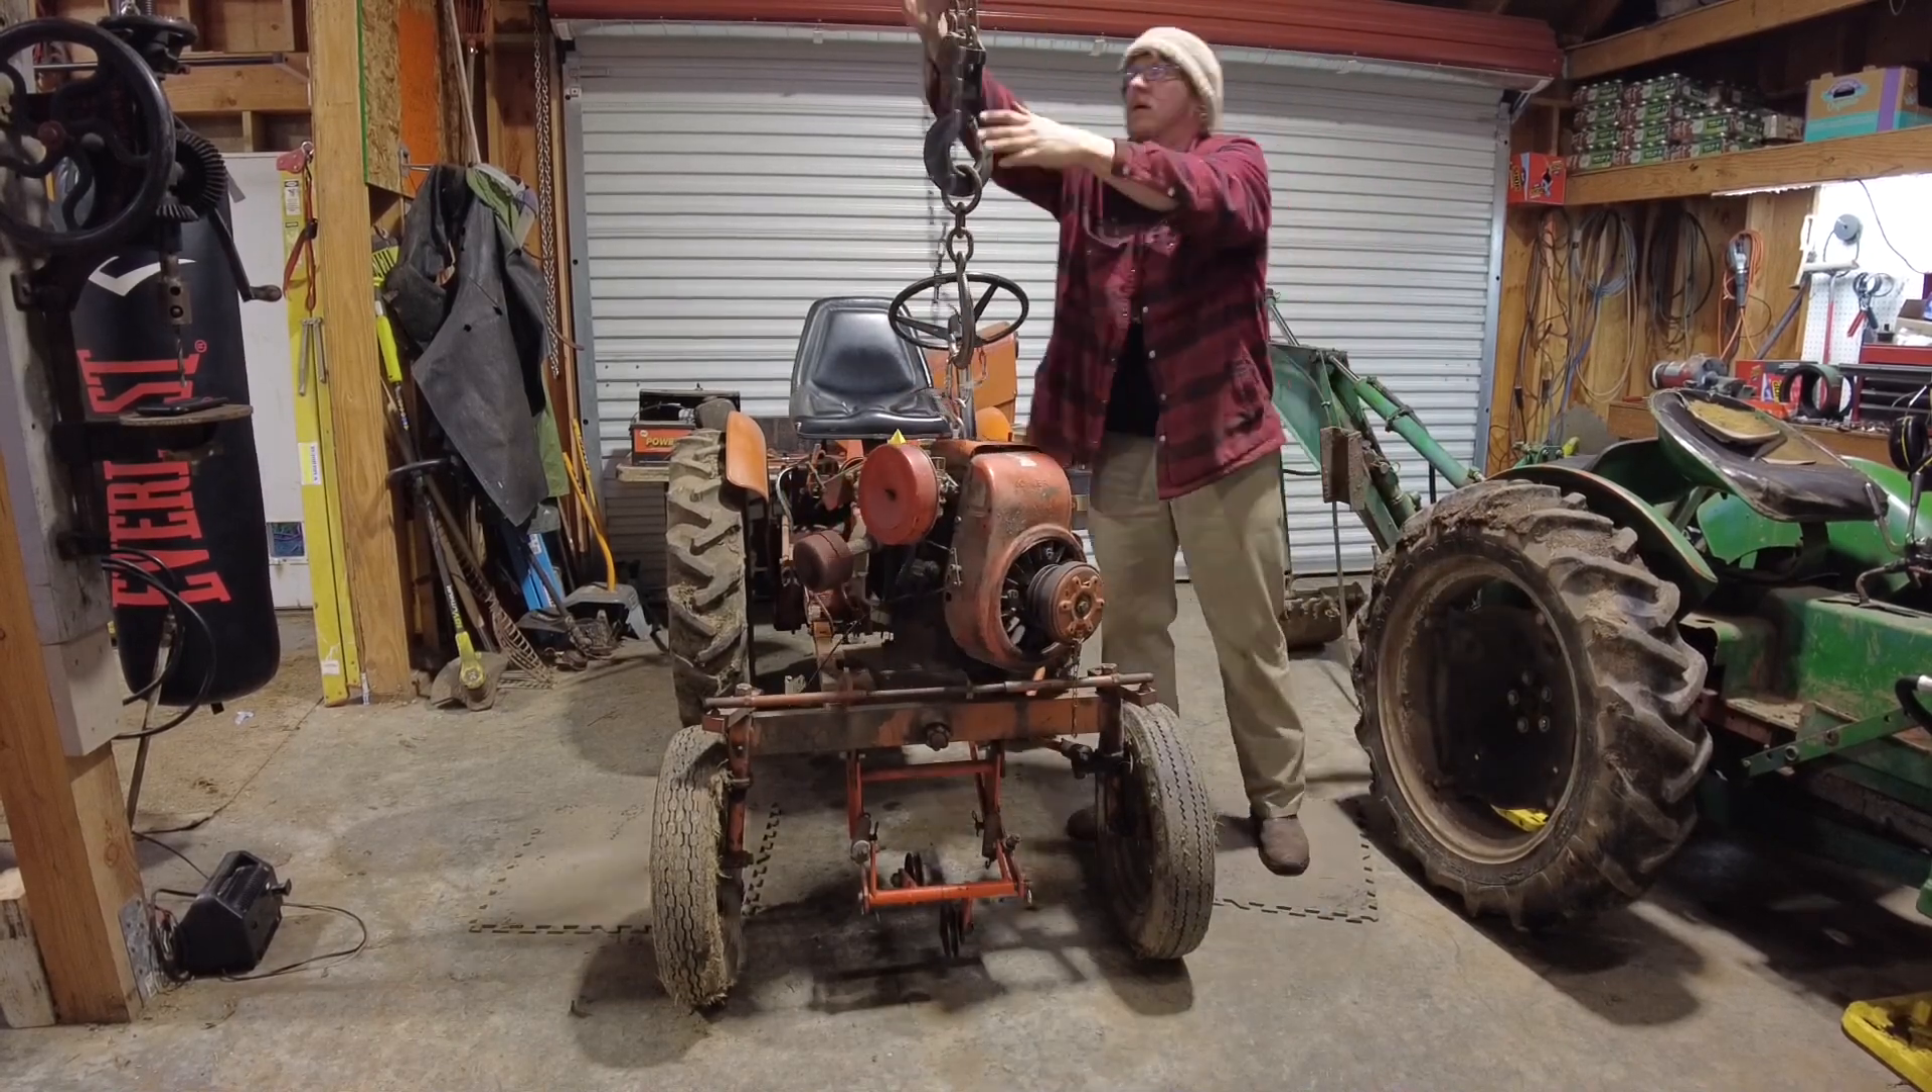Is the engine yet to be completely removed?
Yes.